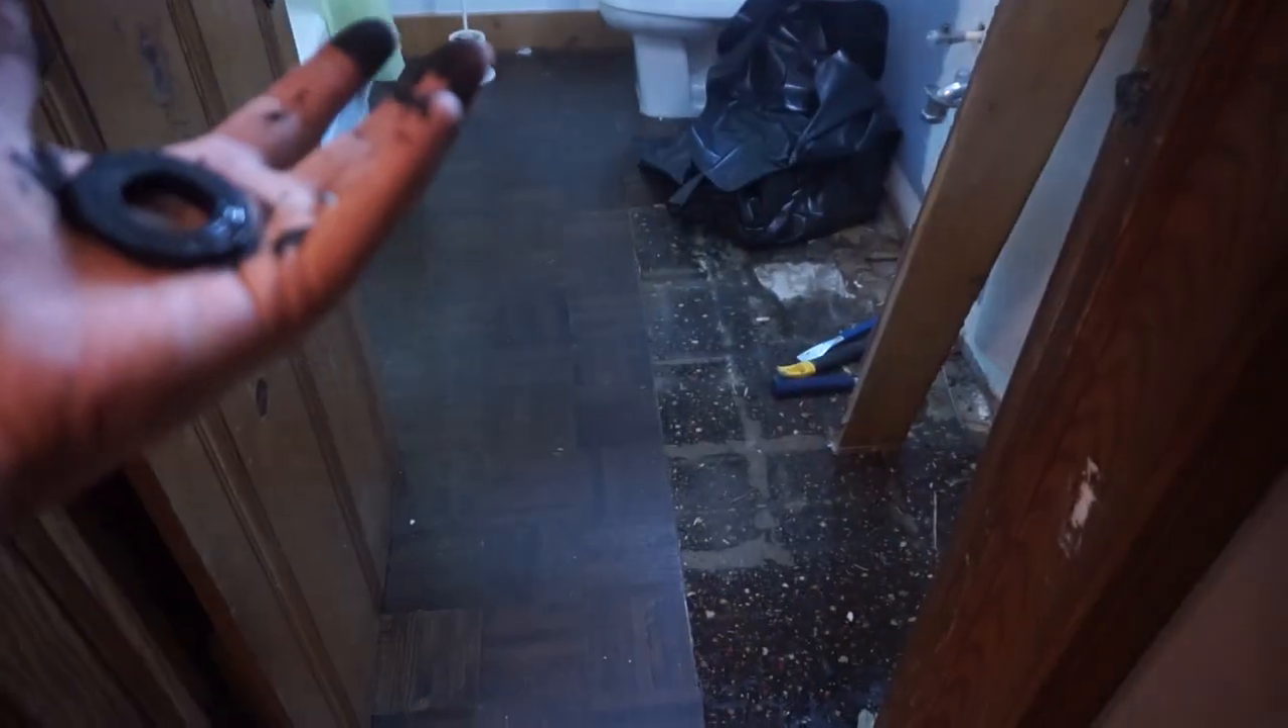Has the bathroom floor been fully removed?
No.